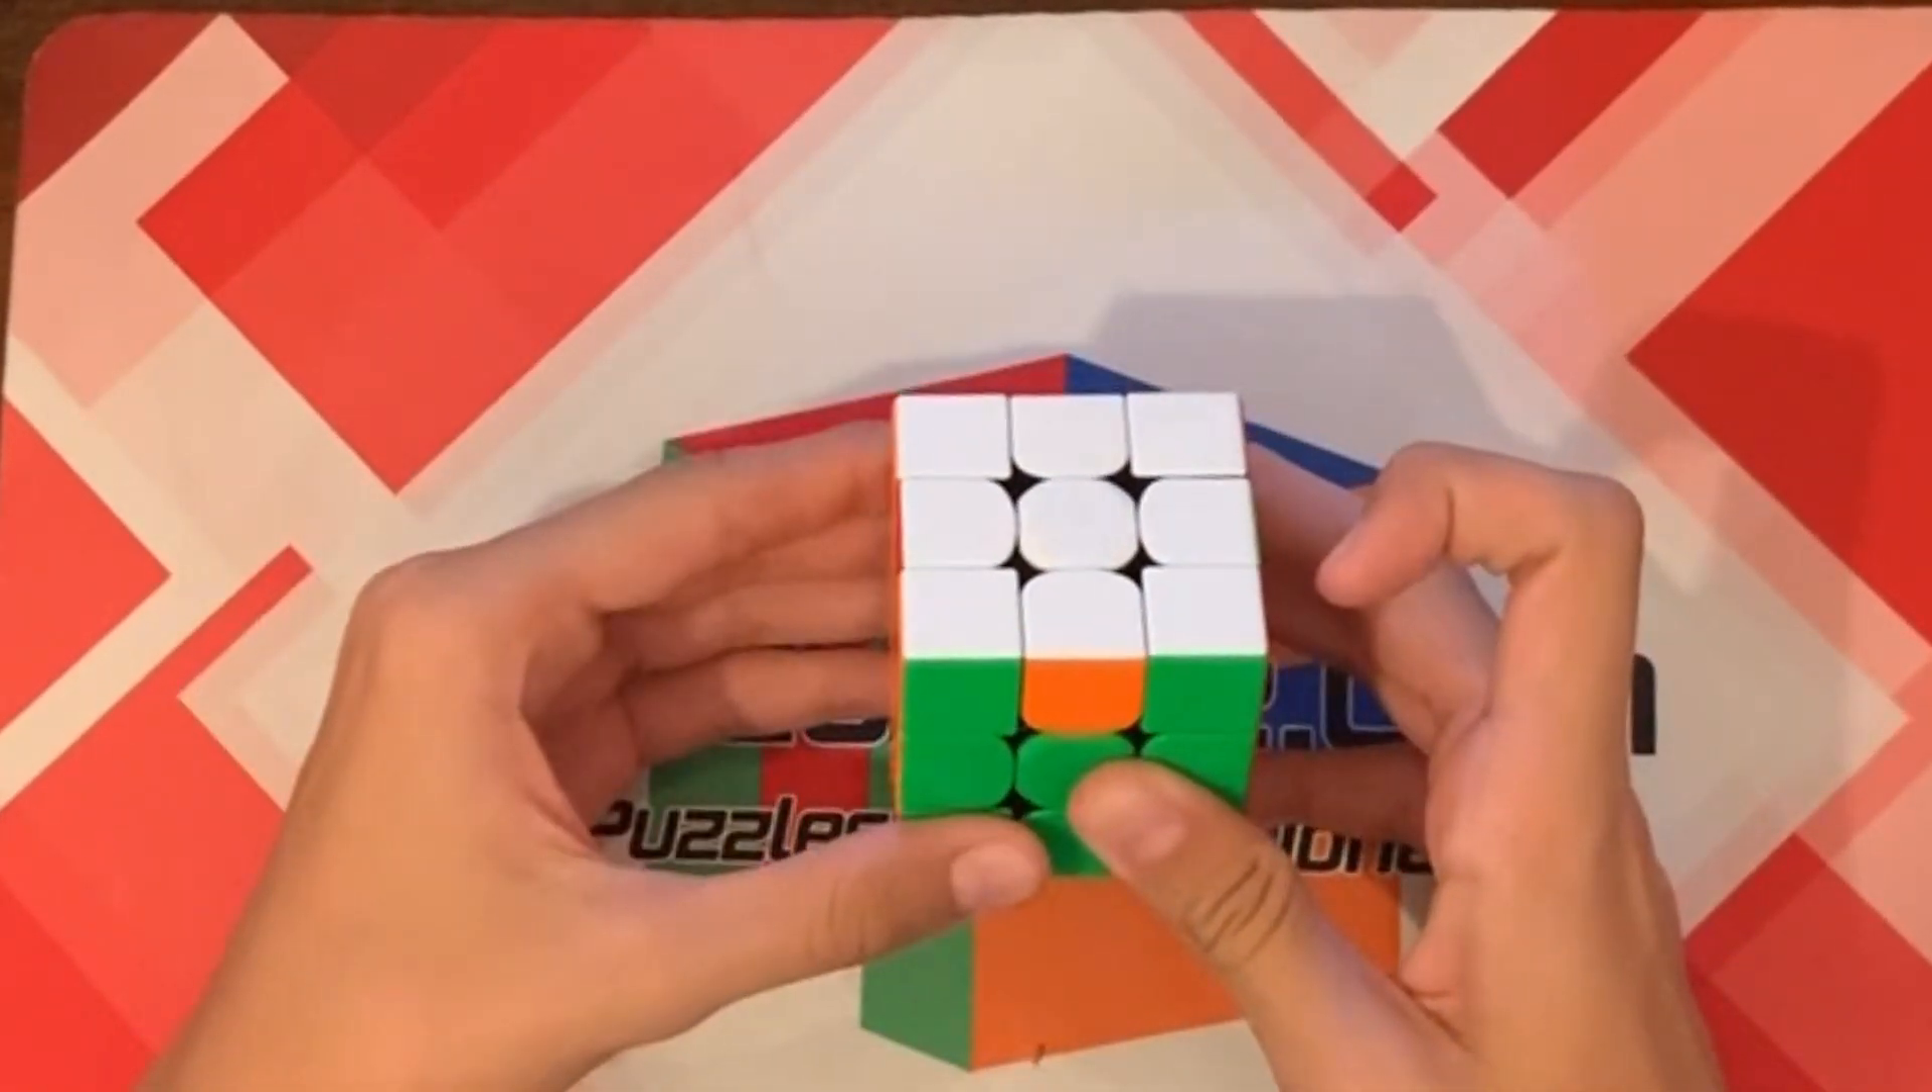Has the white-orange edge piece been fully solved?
No.